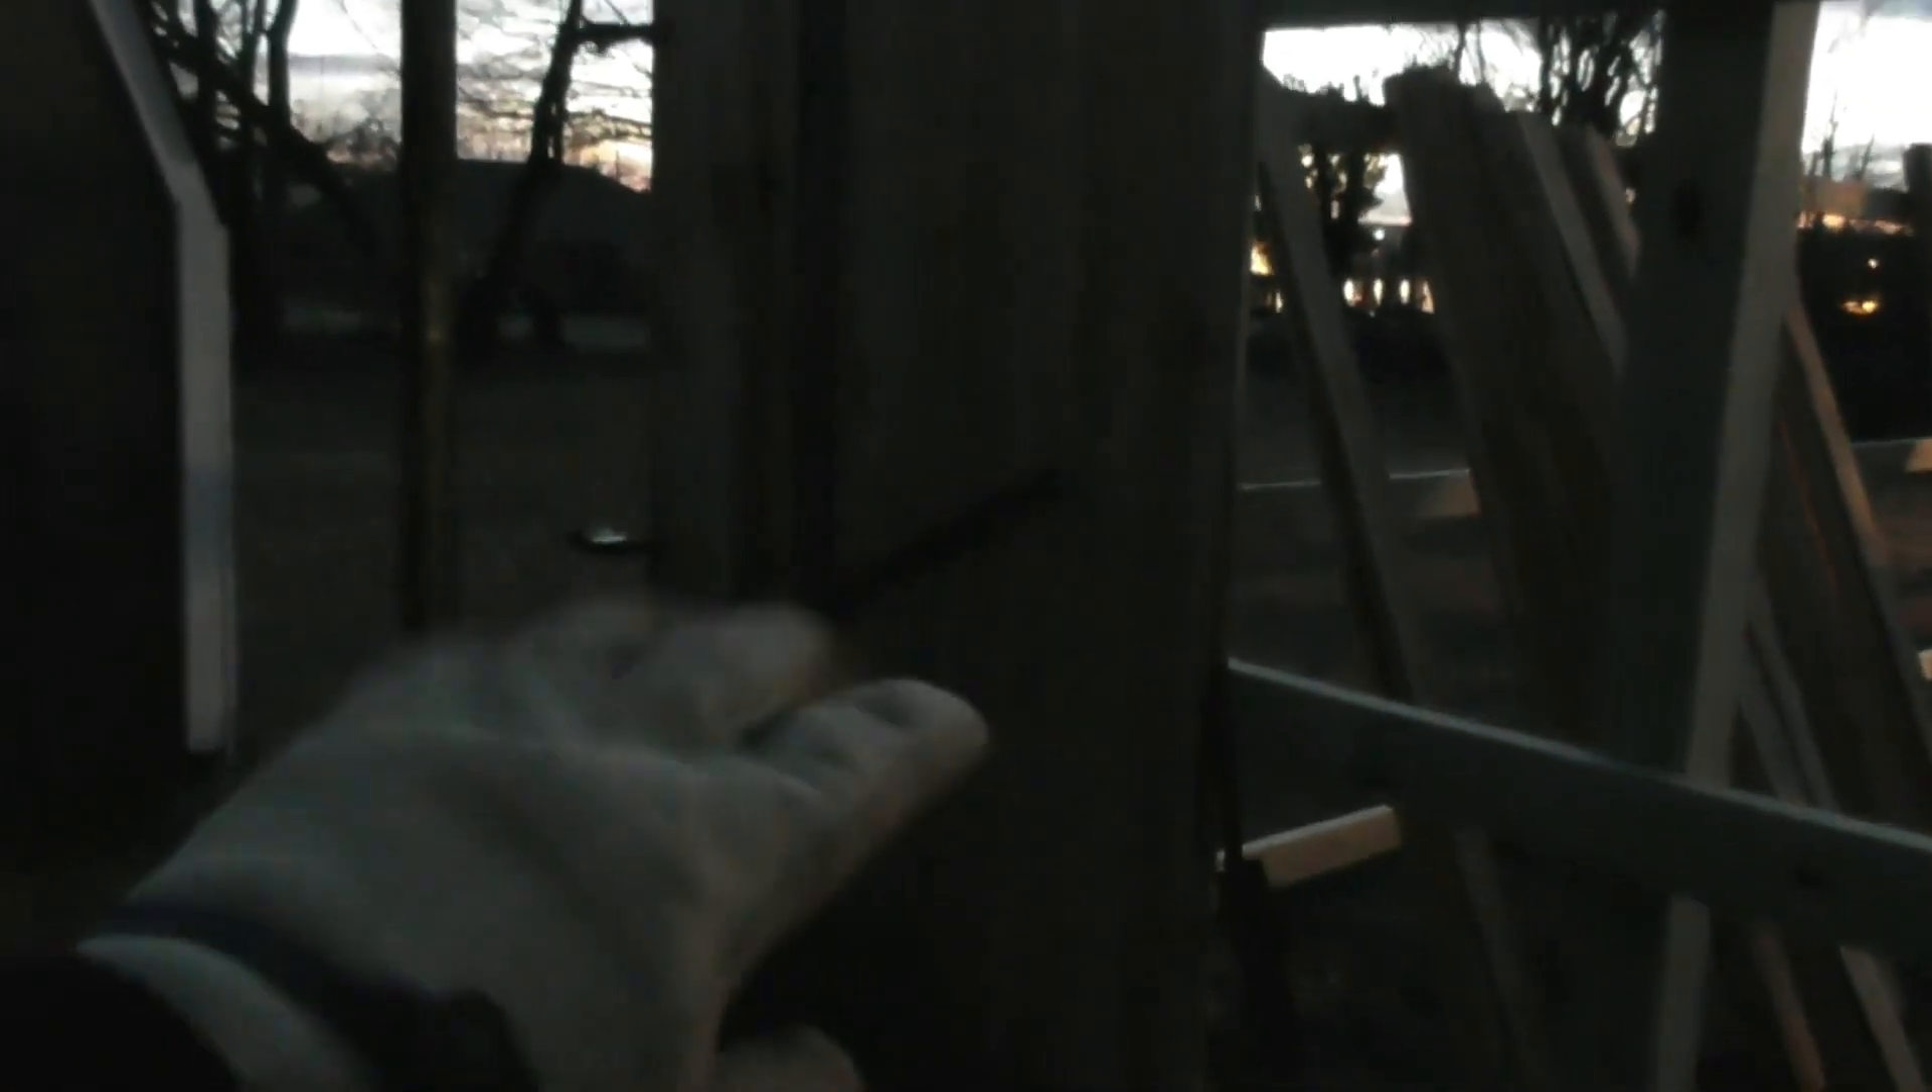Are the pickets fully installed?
No.